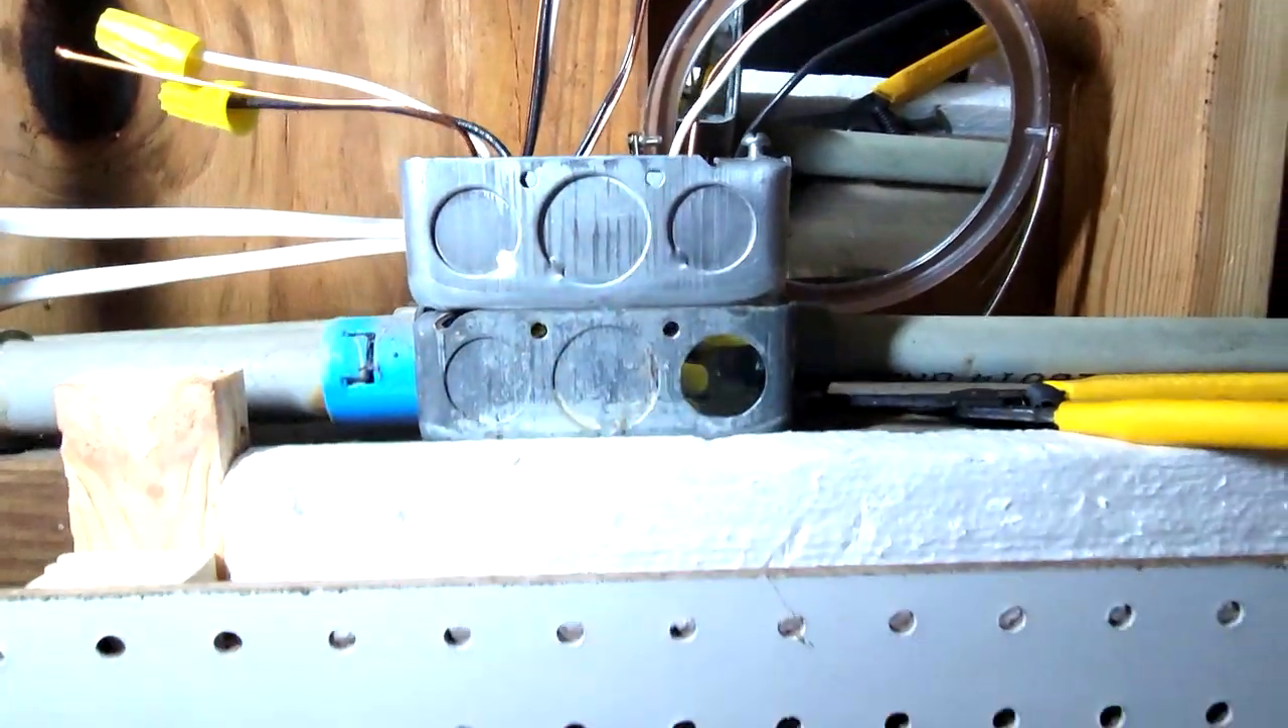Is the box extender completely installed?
Yes.